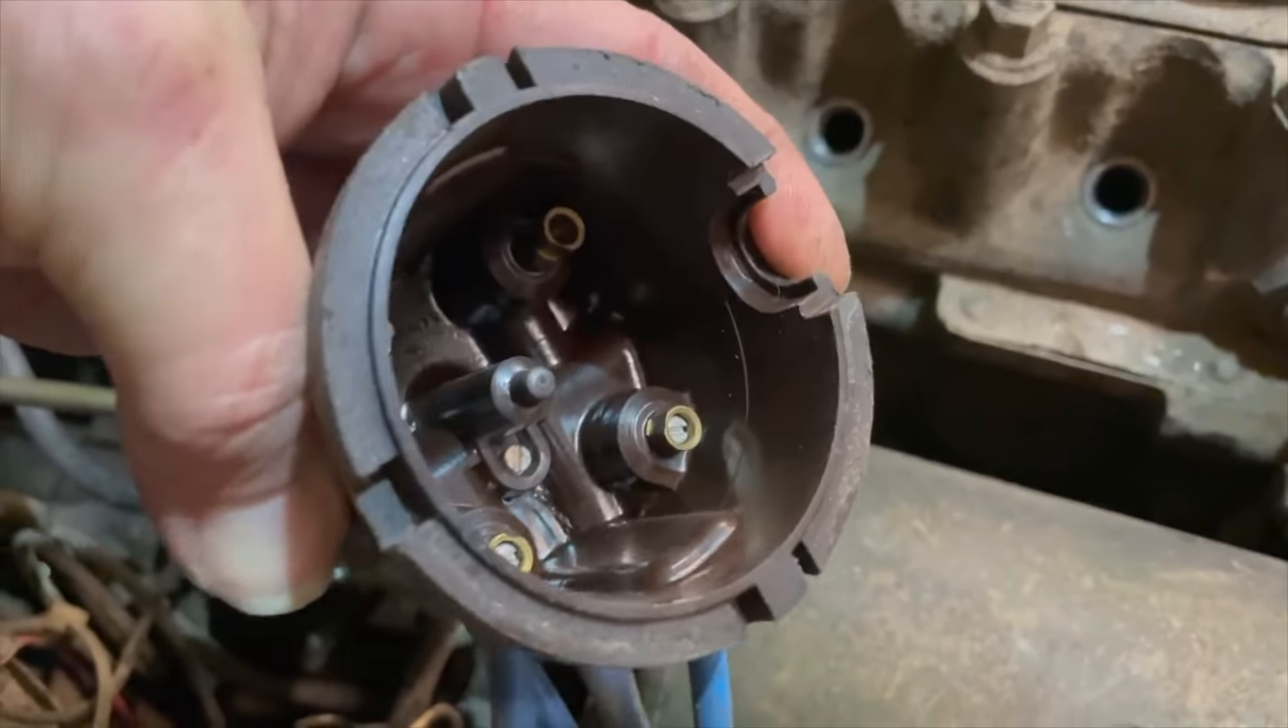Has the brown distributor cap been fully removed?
Yes.